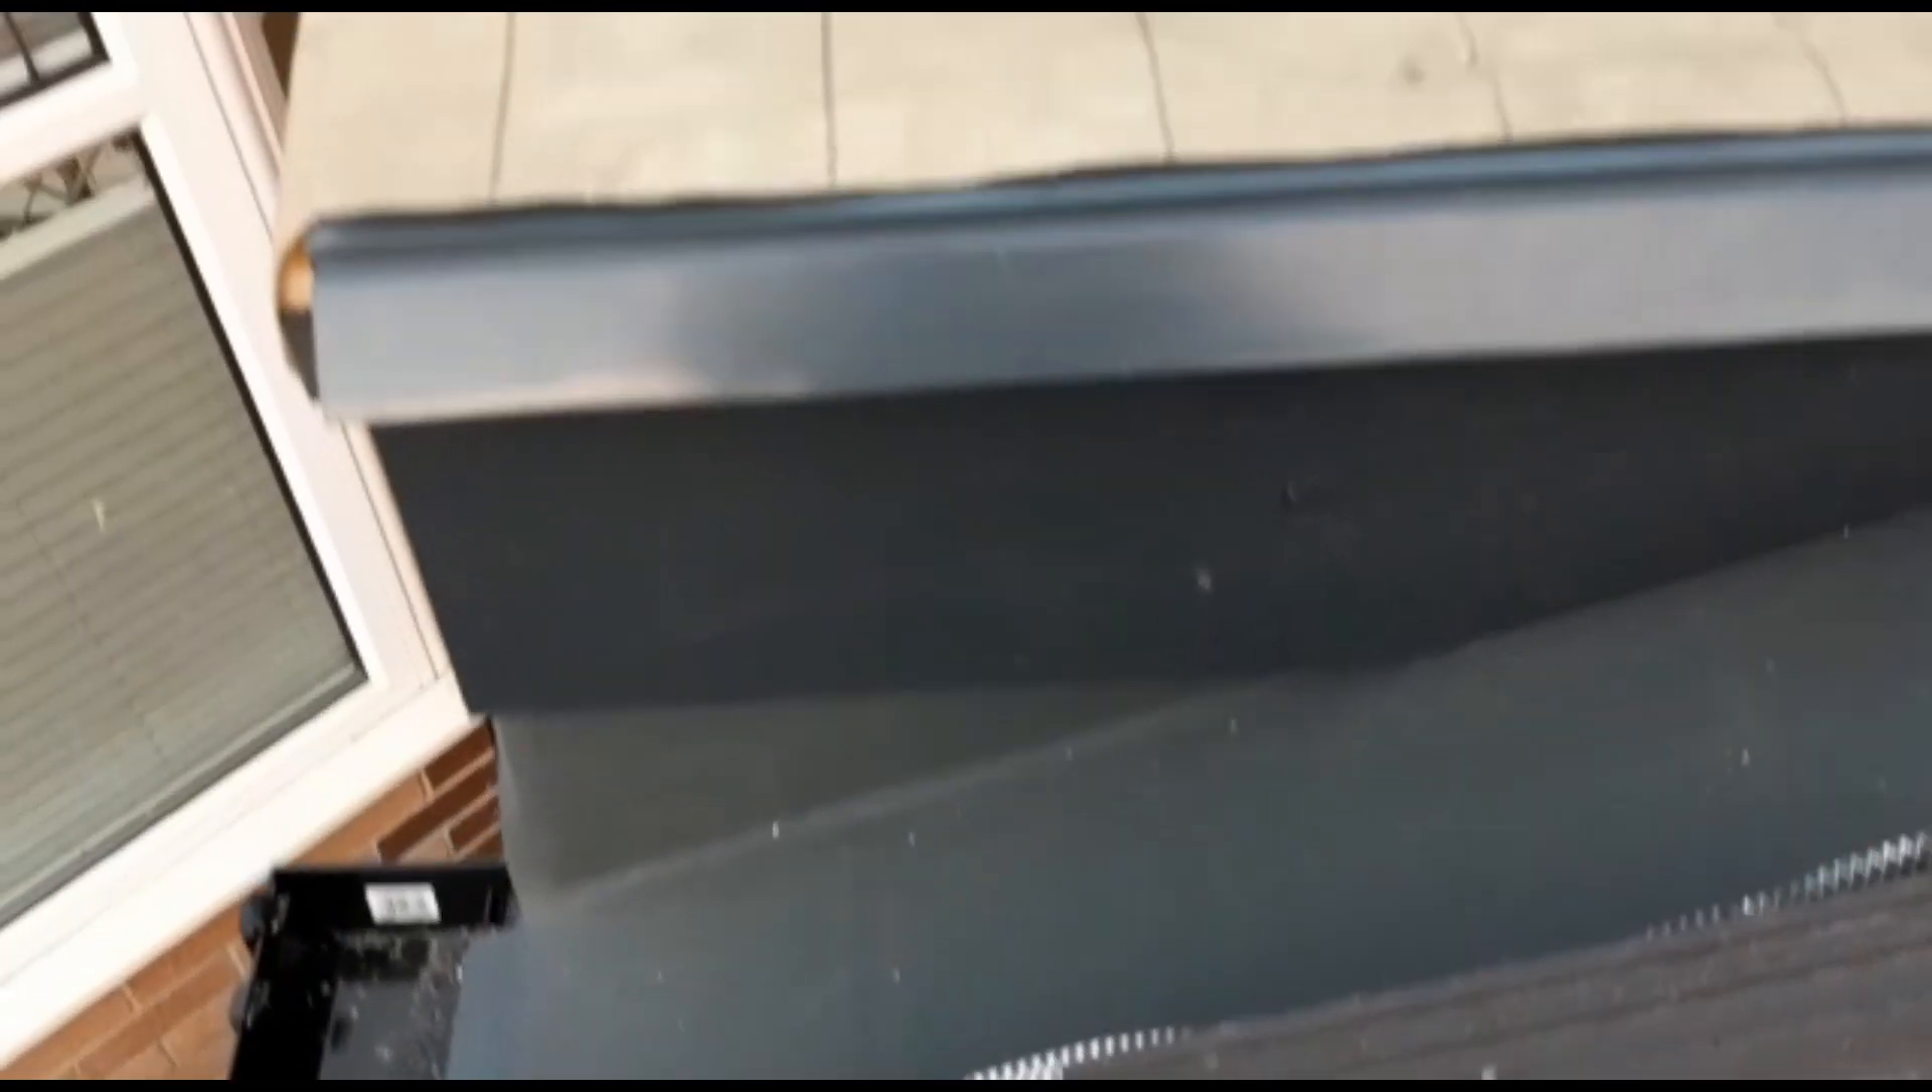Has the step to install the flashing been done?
Yes.